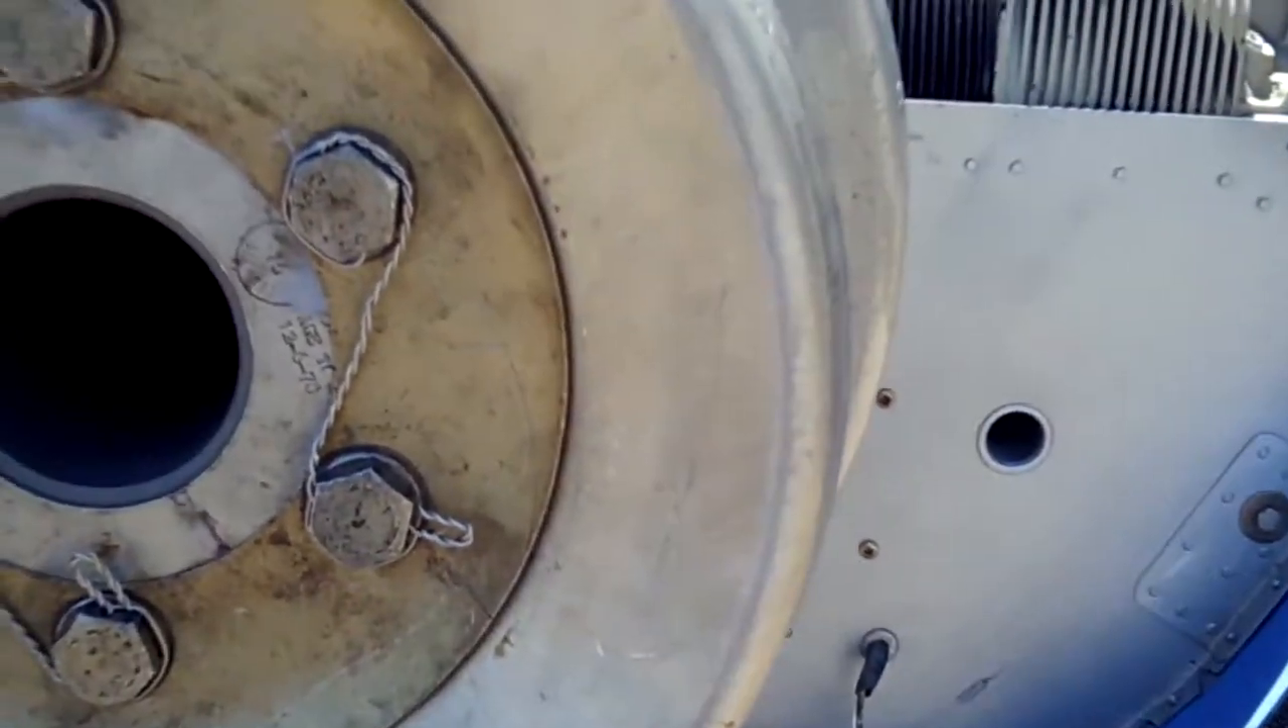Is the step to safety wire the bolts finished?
Yes.